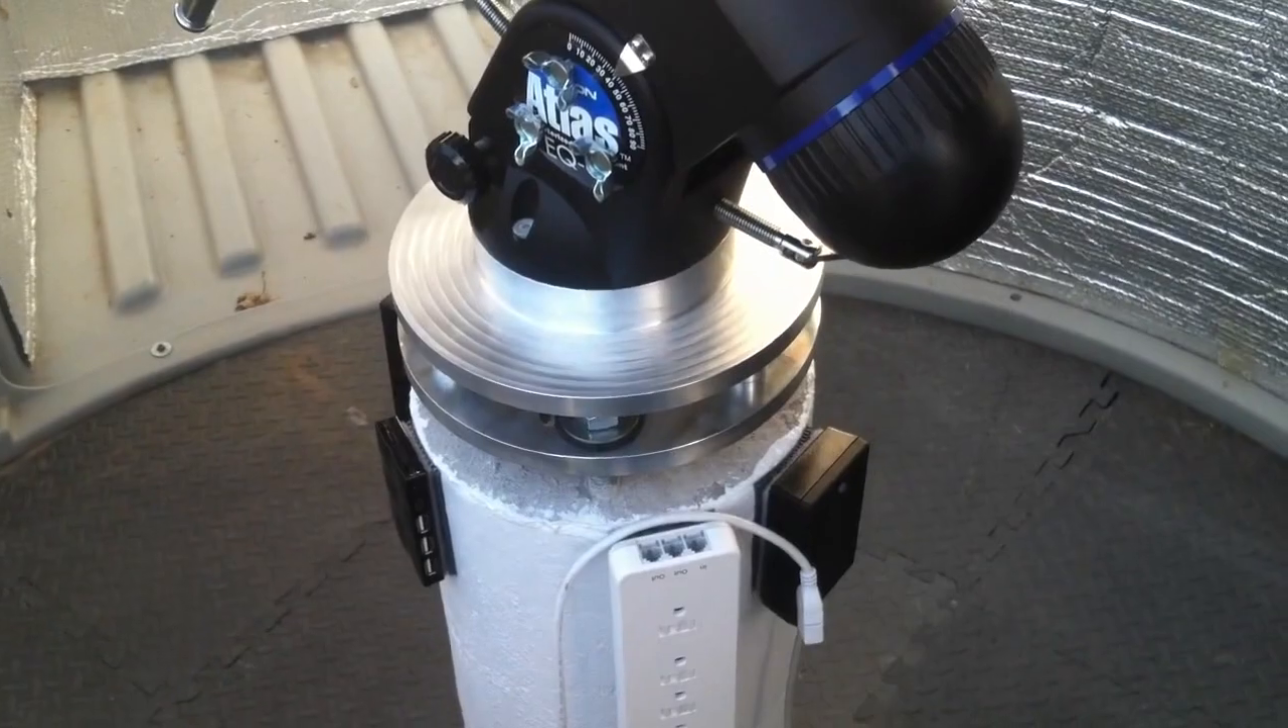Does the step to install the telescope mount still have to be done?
No.